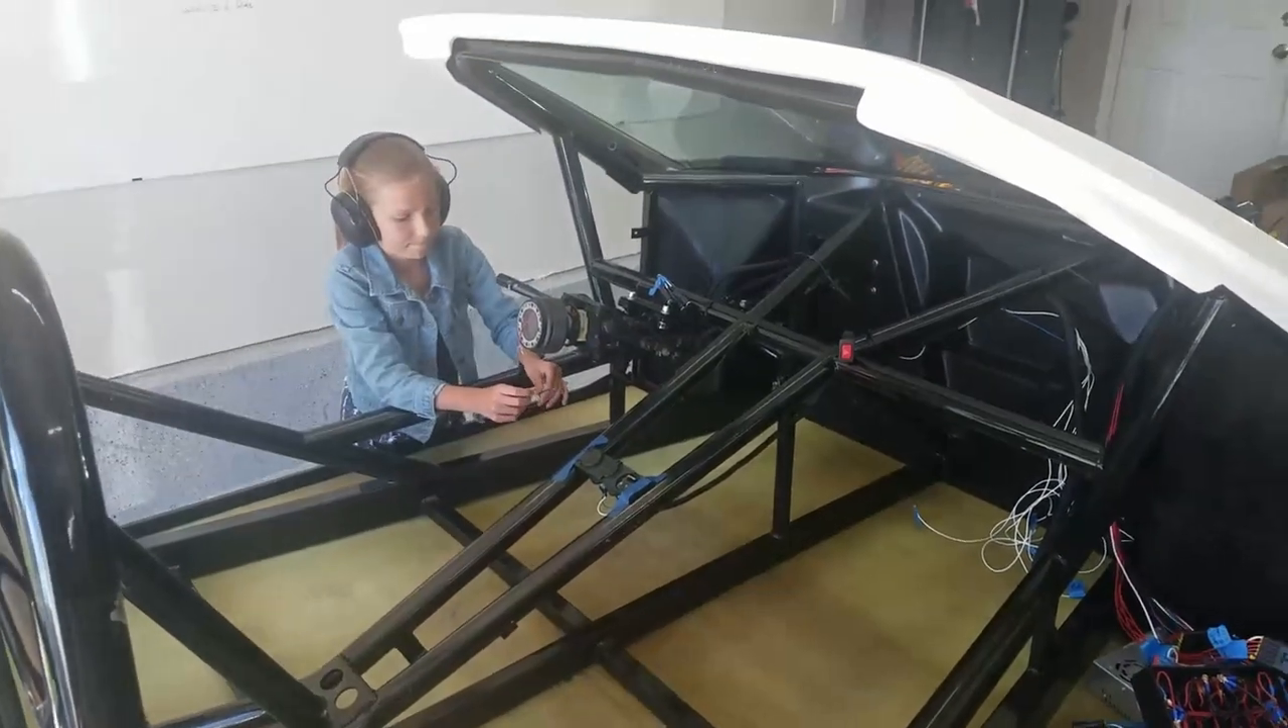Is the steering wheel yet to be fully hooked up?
Yes.